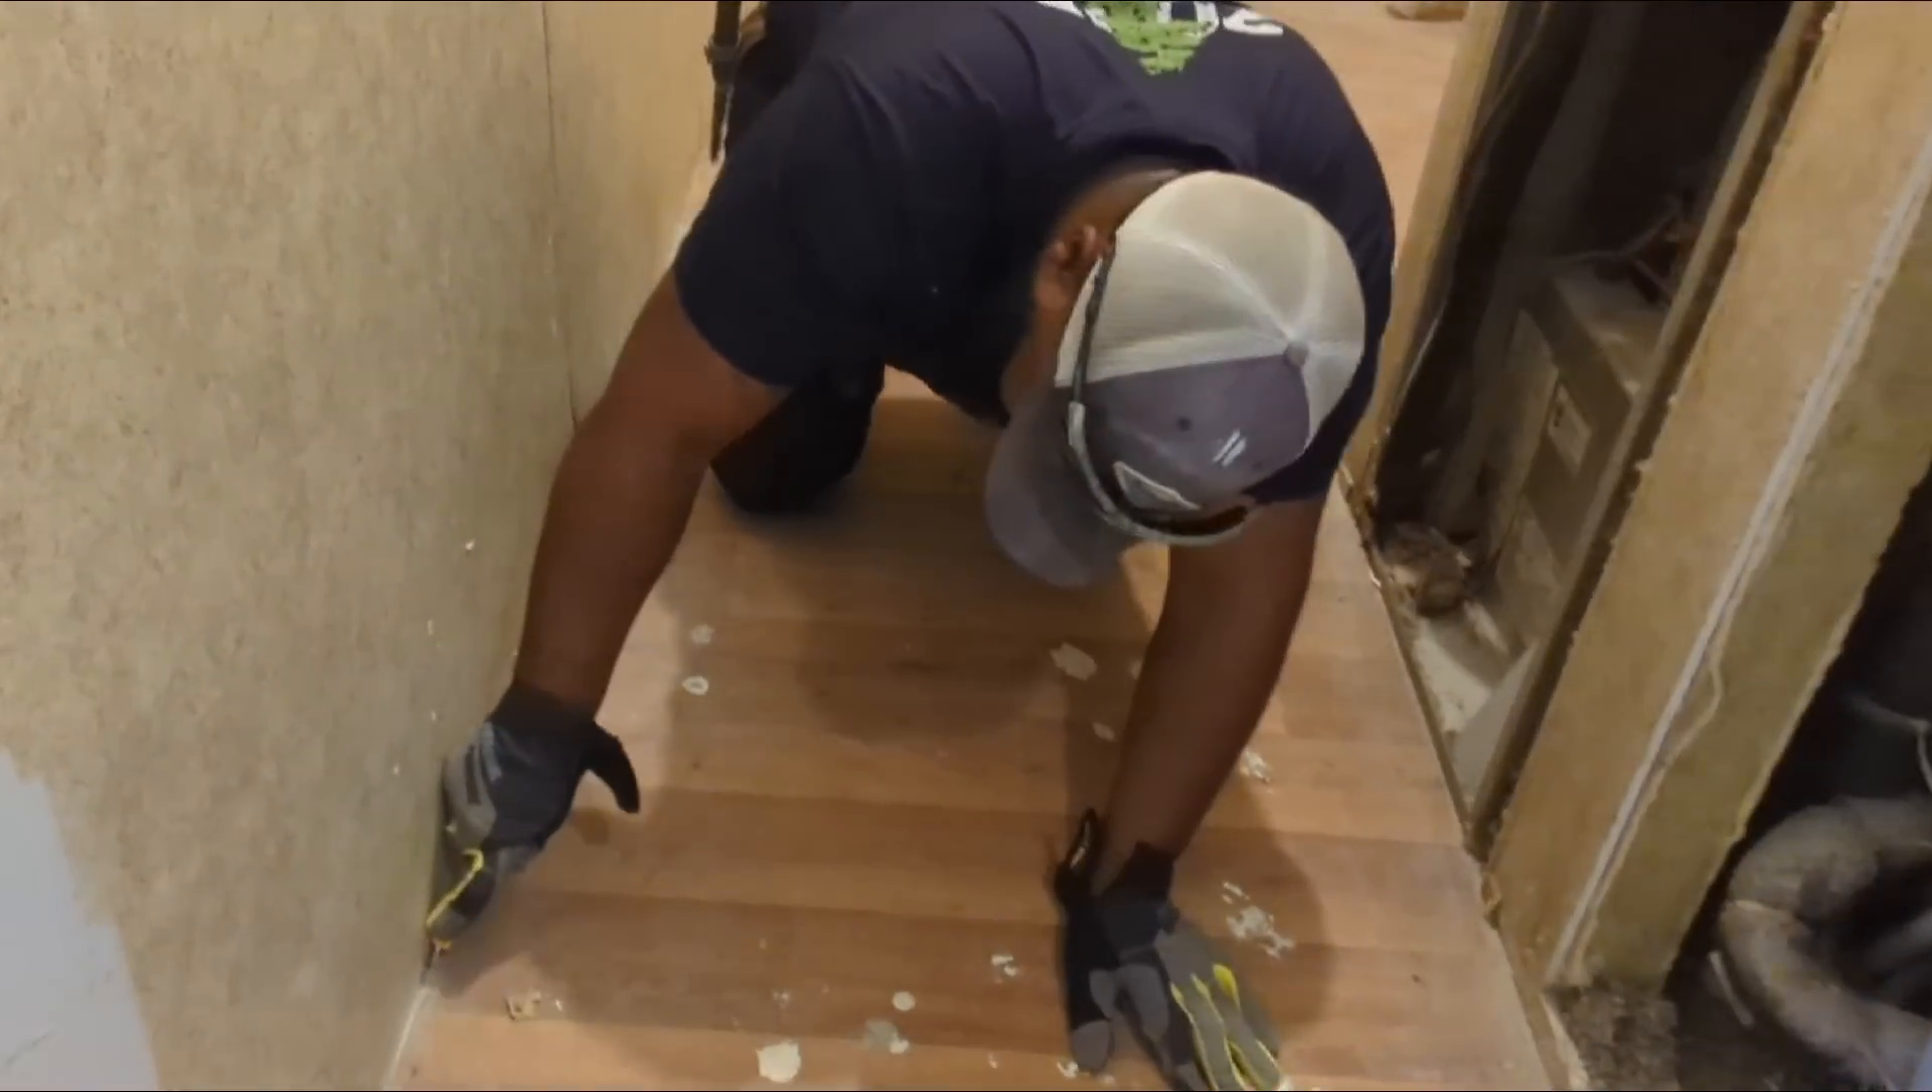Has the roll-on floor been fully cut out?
No.